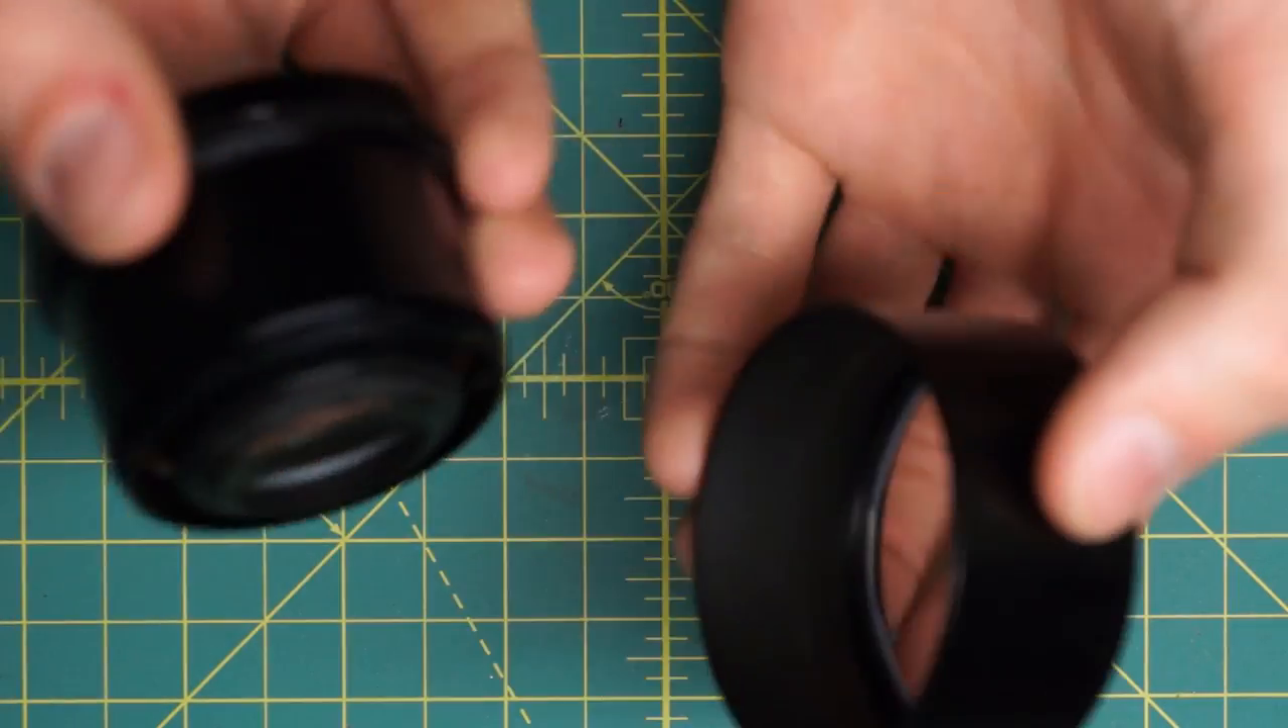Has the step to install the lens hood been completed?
No.